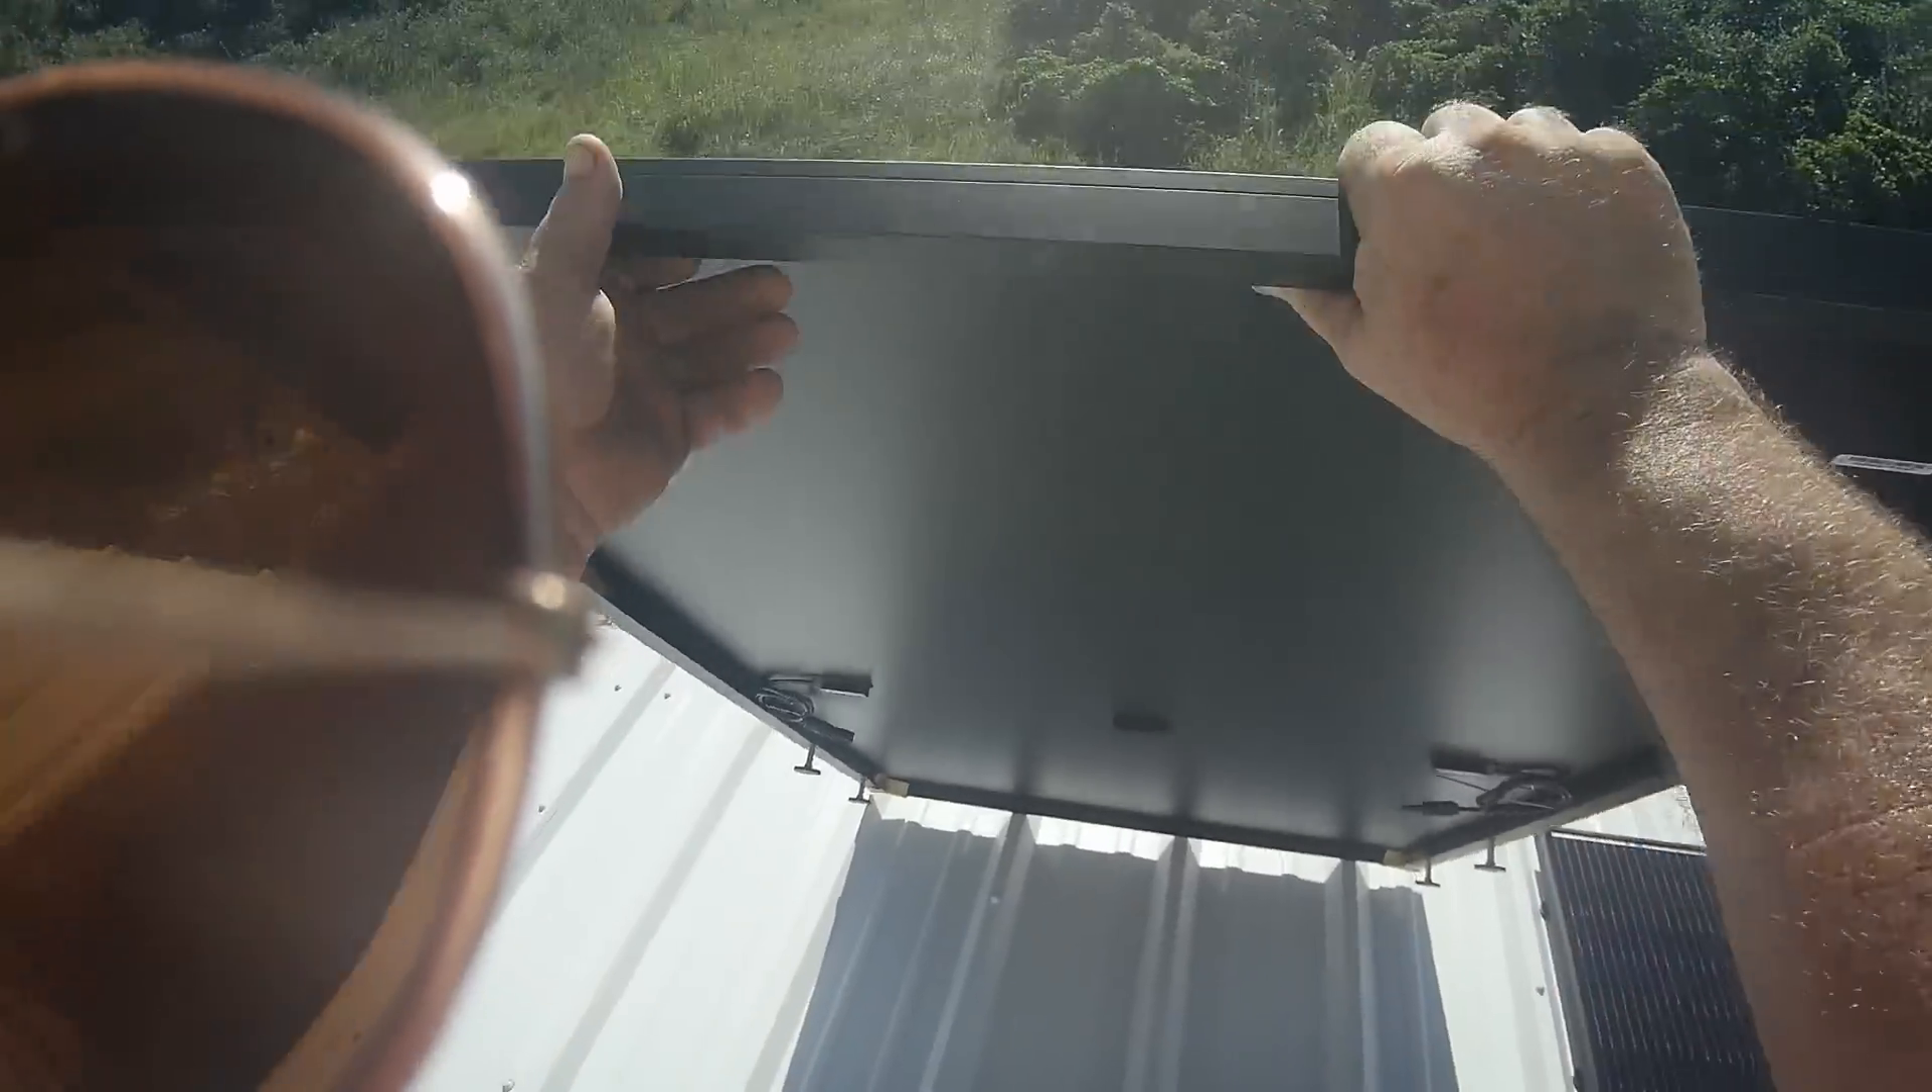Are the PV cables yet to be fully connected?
Yes.